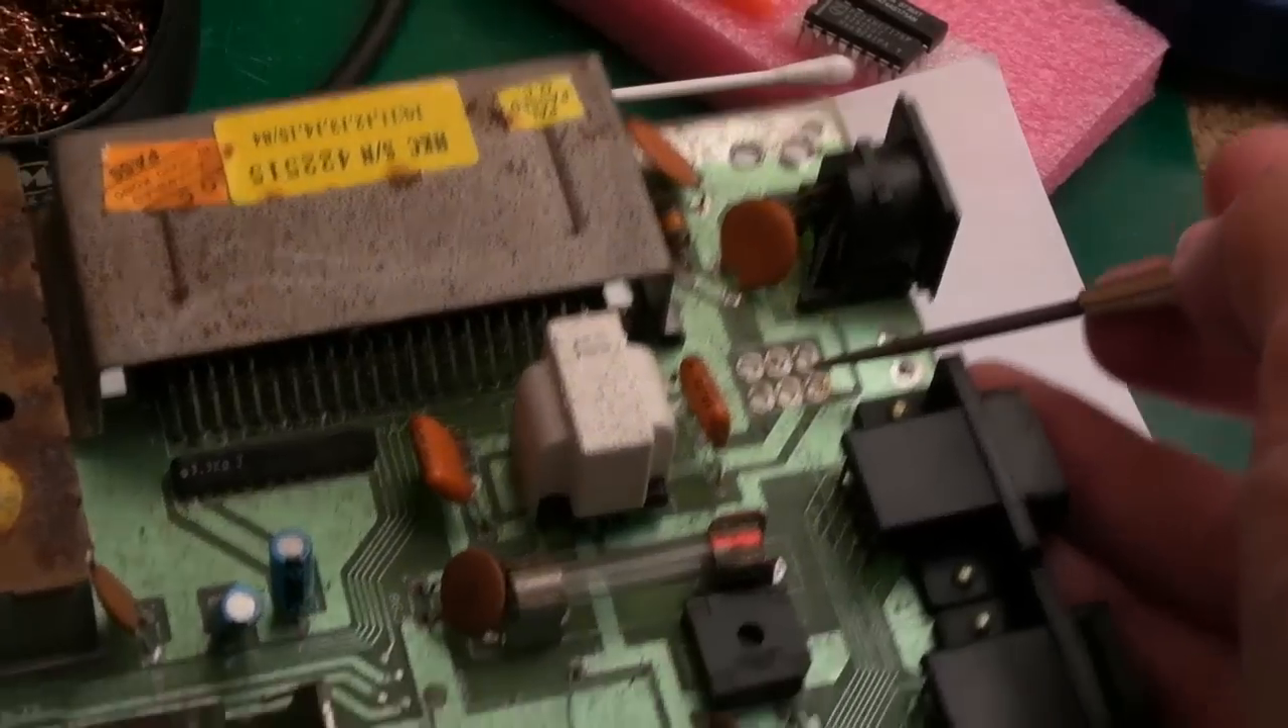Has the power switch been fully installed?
No.